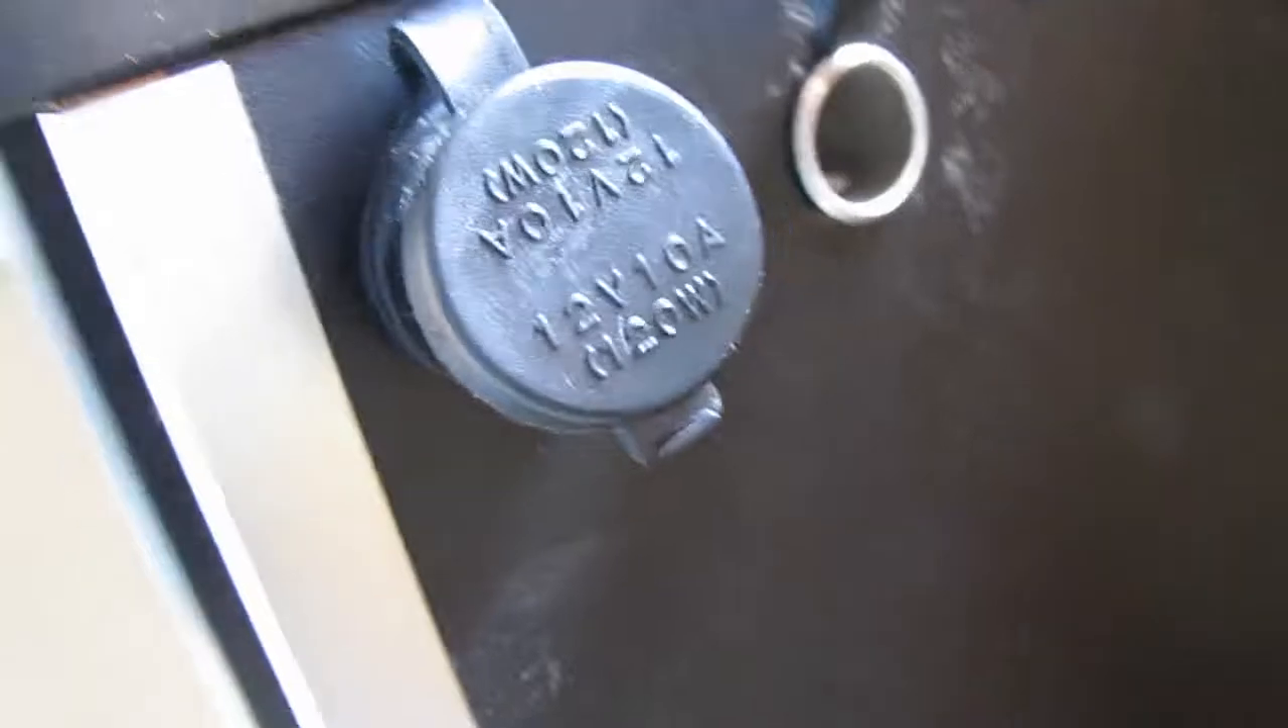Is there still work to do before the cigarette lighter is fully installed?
No.